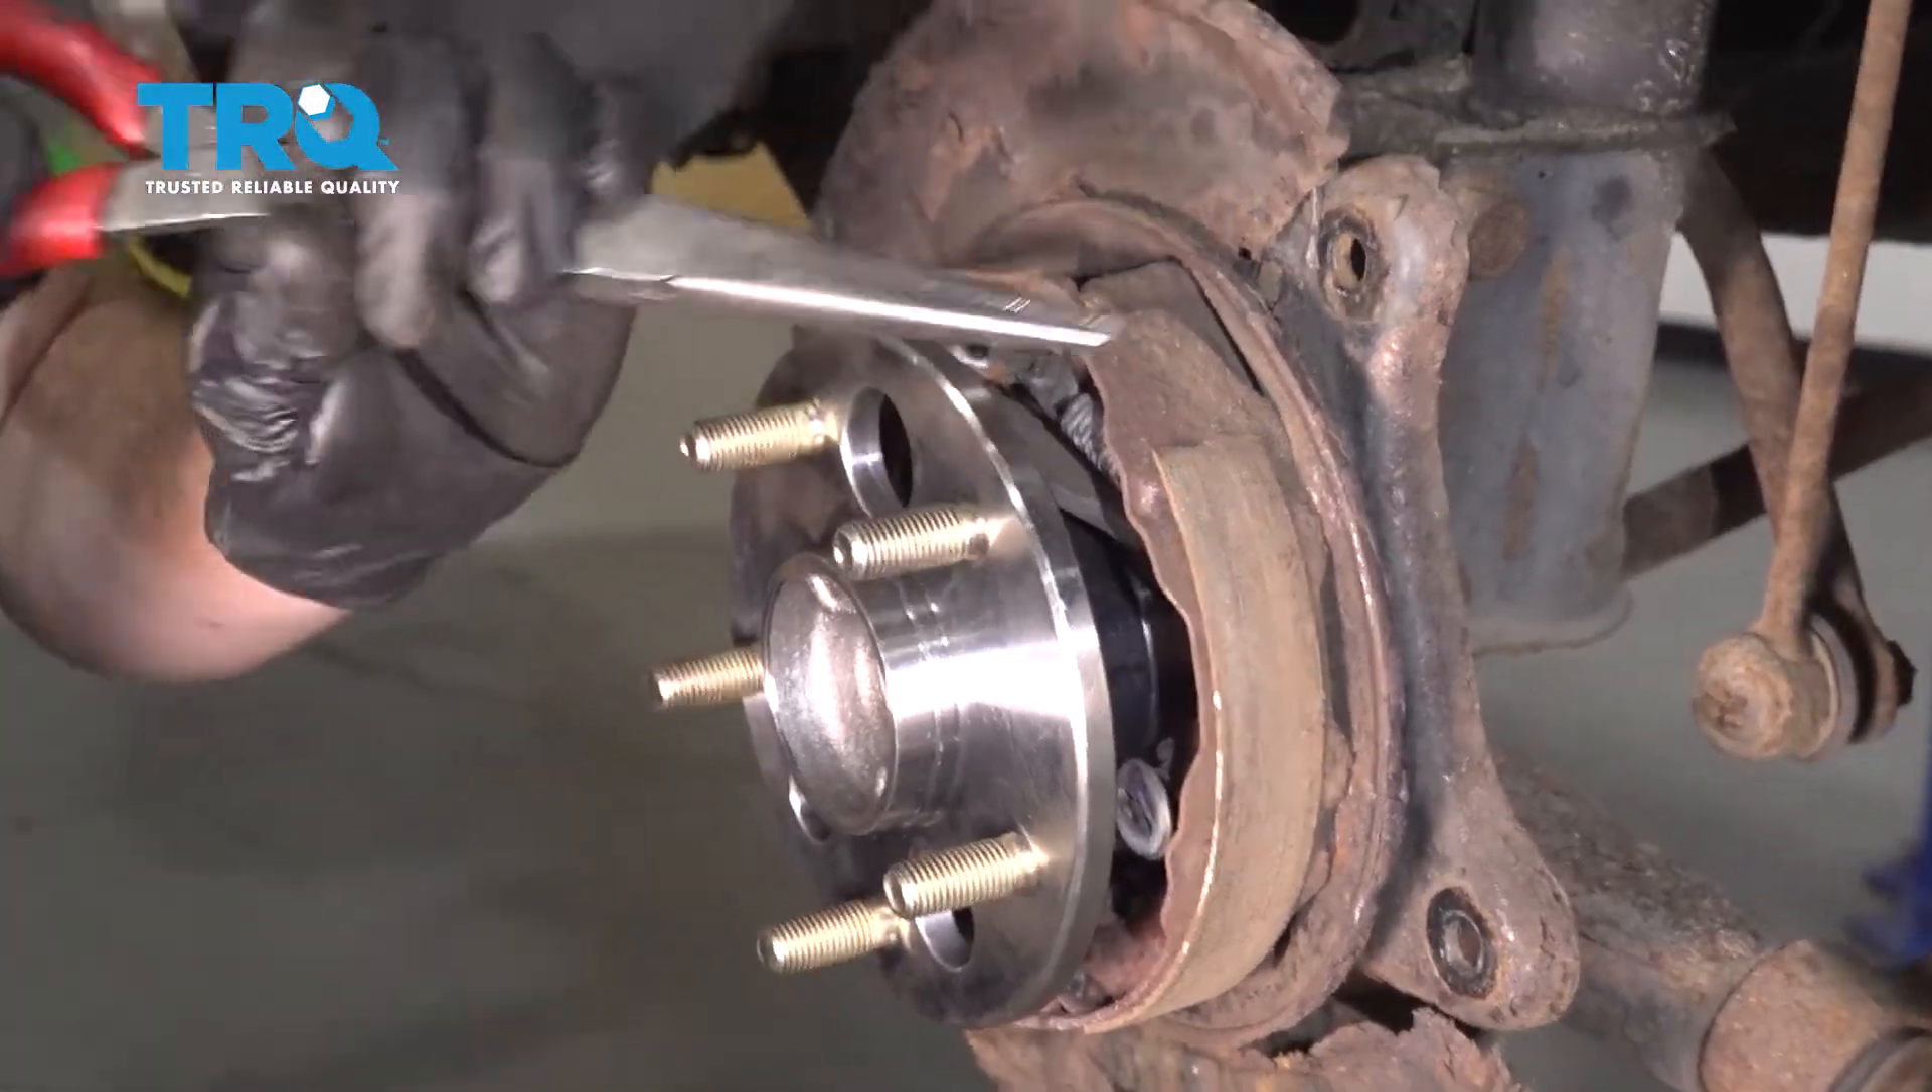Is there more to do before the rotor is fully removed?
No.